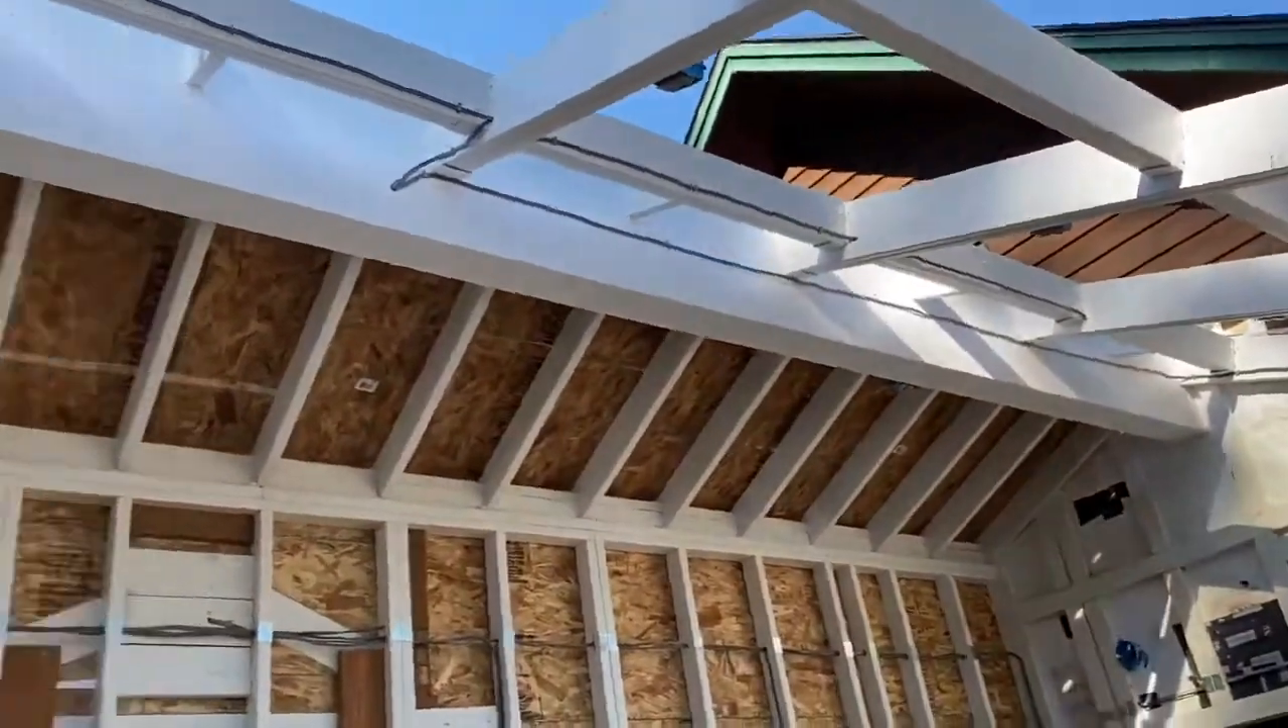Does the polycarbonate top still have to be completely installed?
Yes.